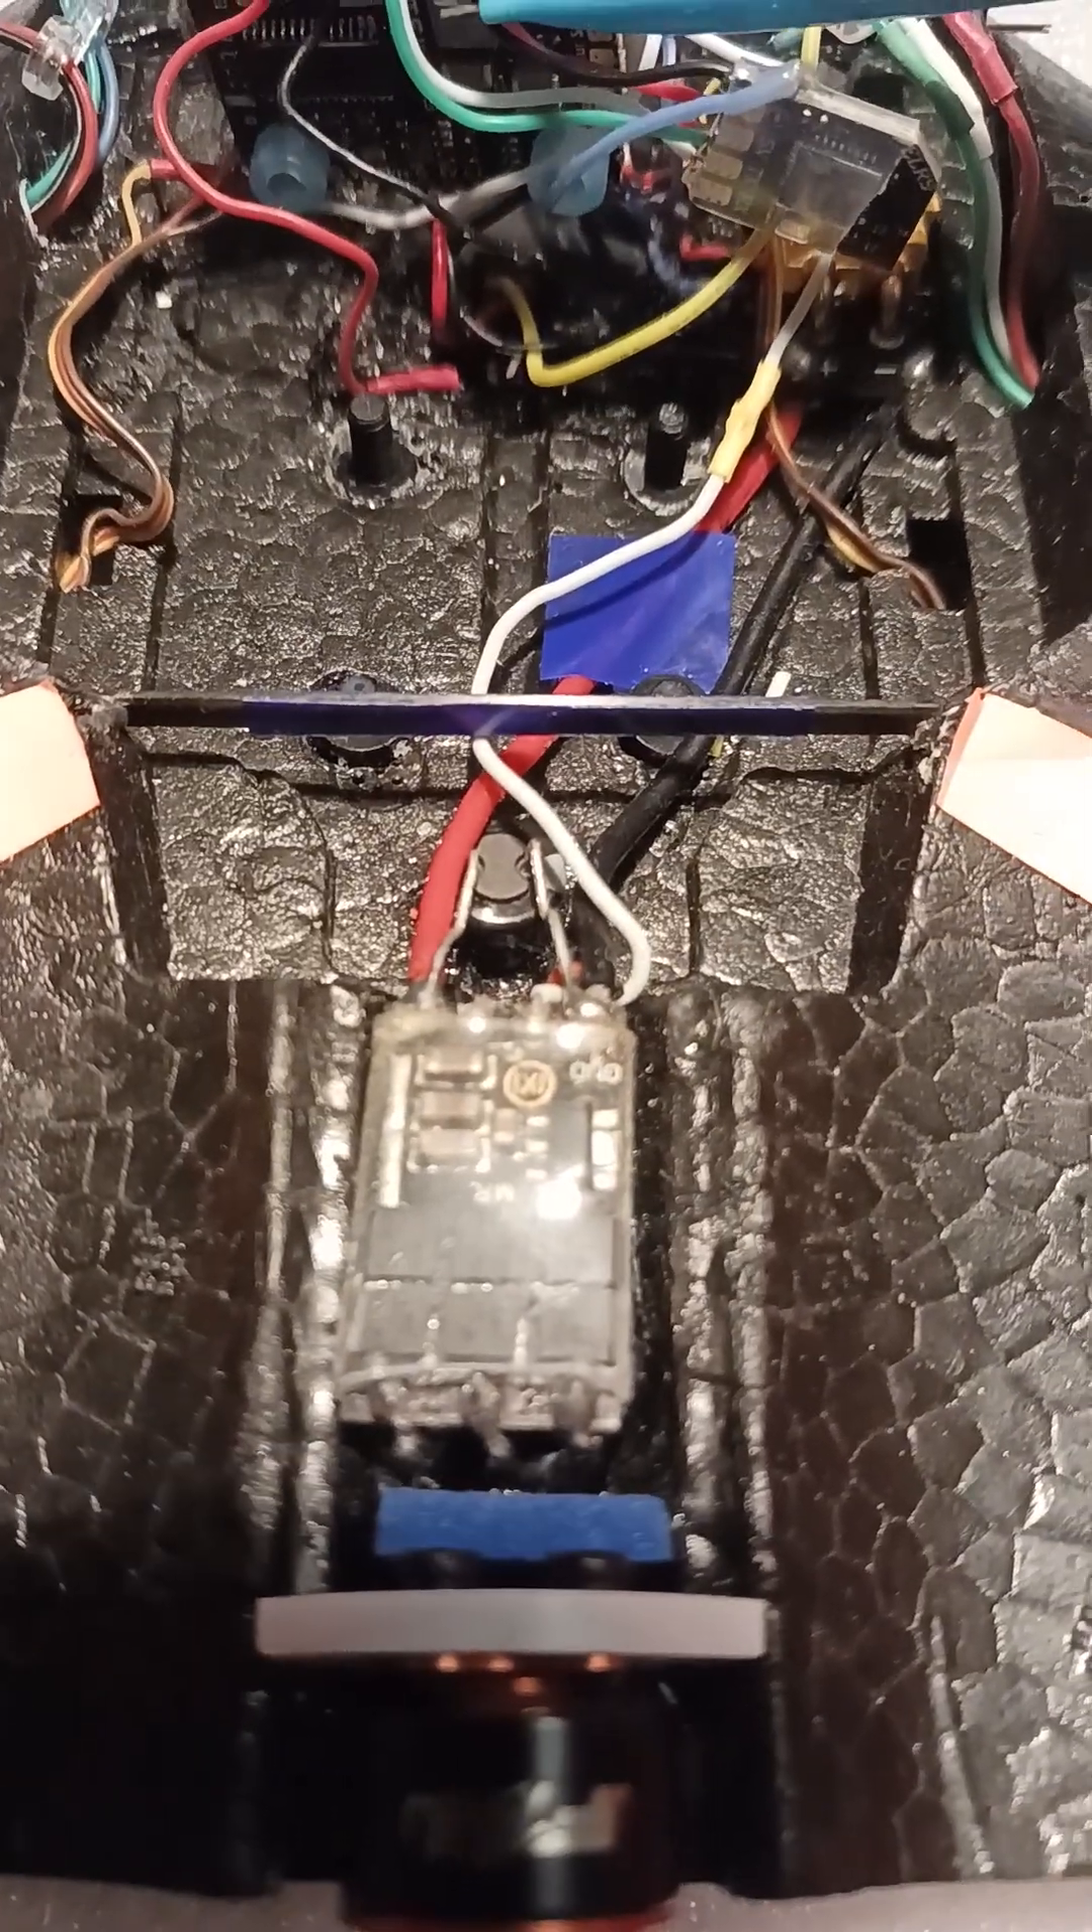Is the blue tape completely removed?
No.